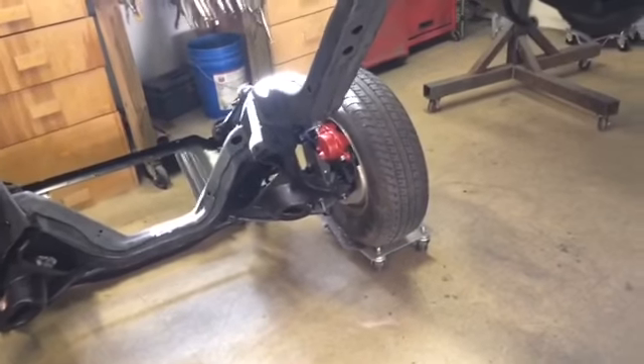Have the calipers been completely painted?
Yes.